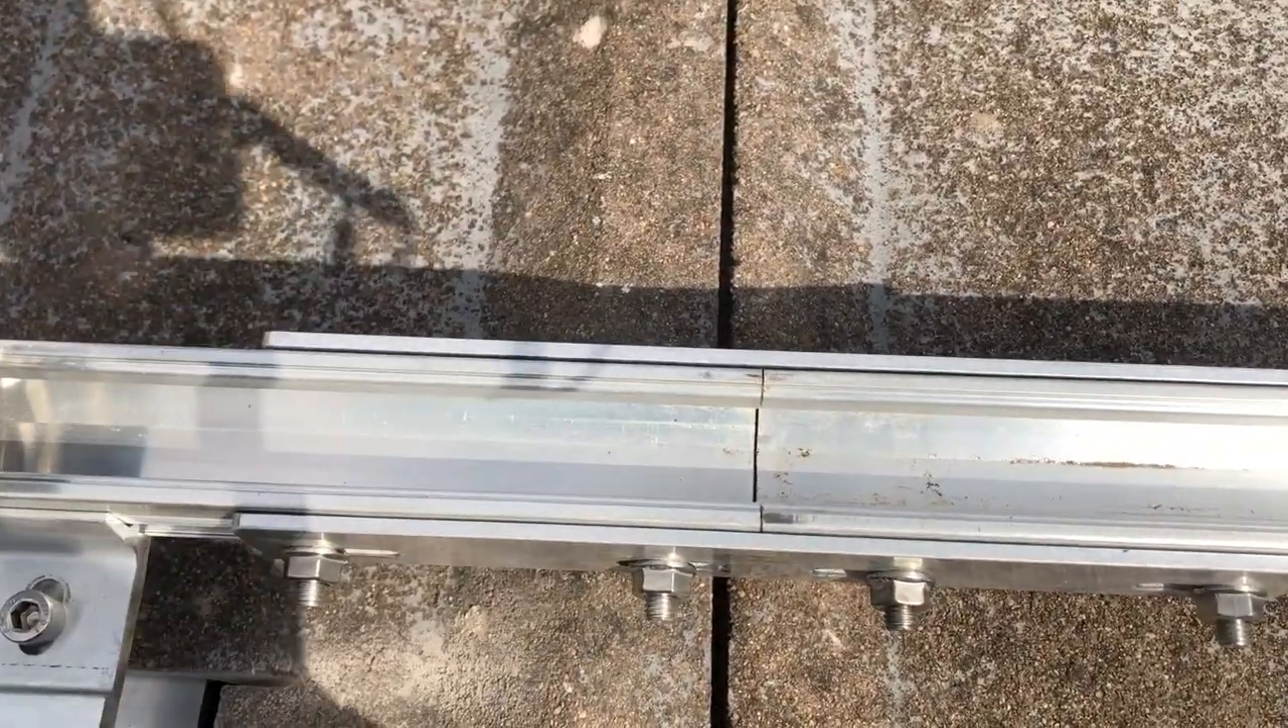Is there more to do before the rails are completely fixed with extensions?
No.